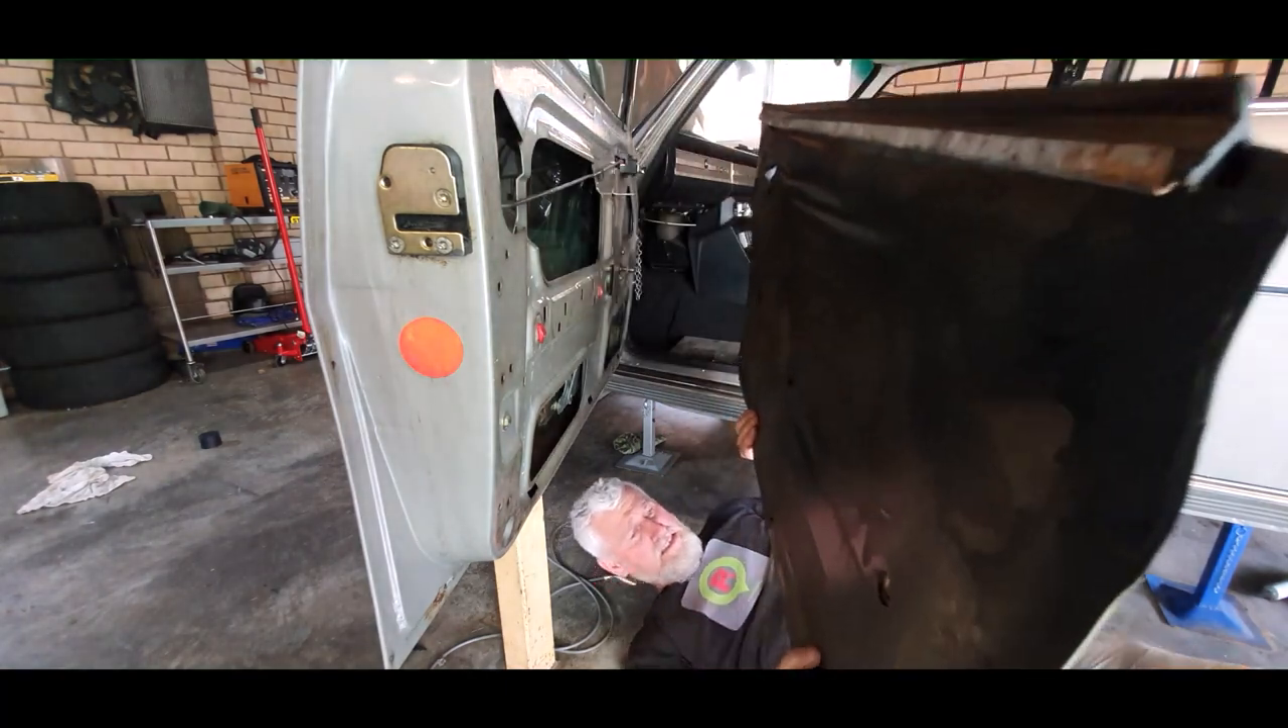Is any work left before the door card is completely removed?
No.